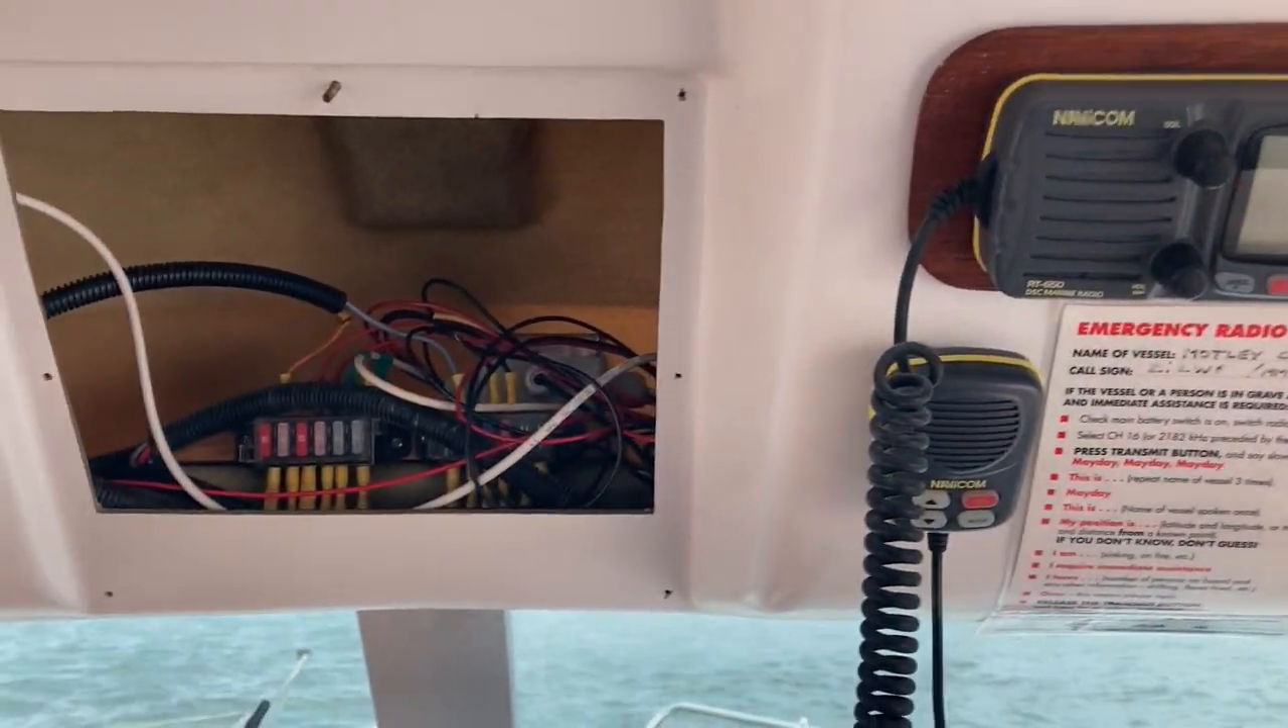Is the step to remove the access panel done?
Yes.